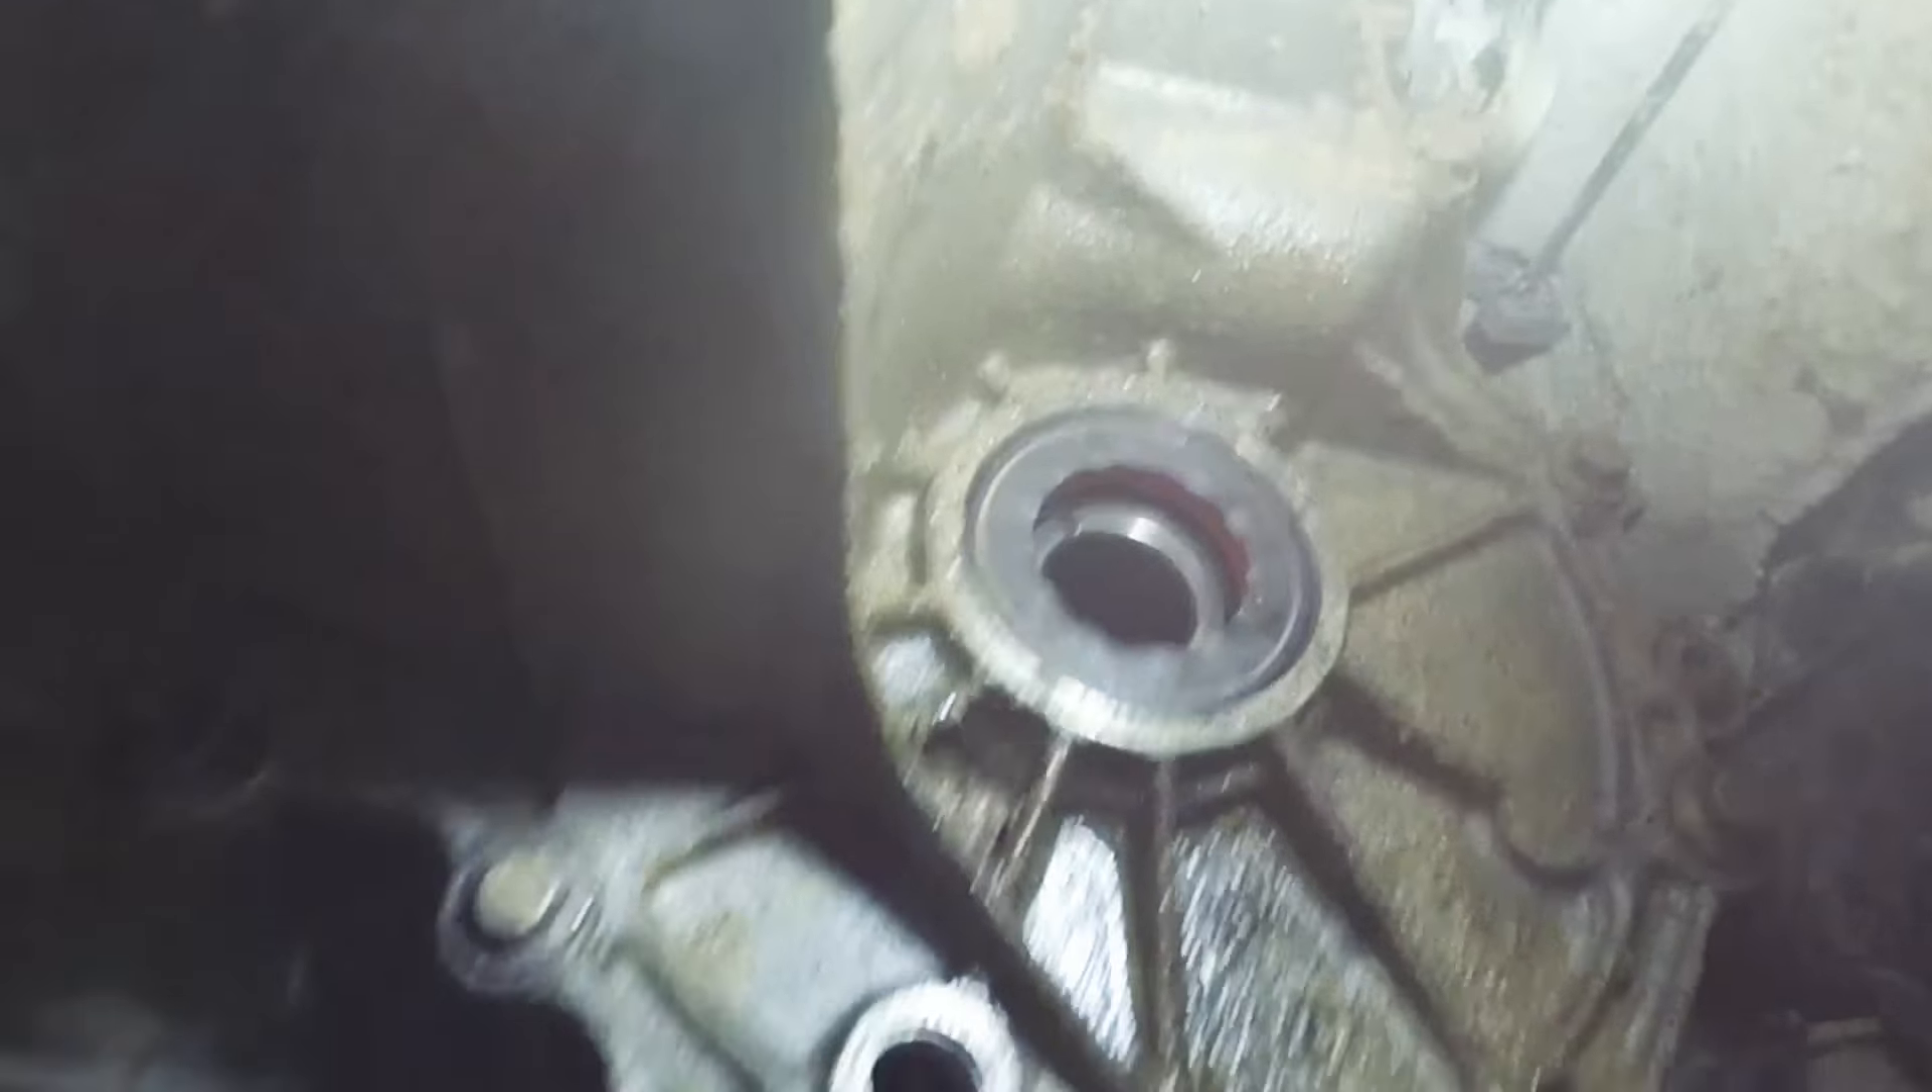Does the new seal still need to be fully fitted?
No.